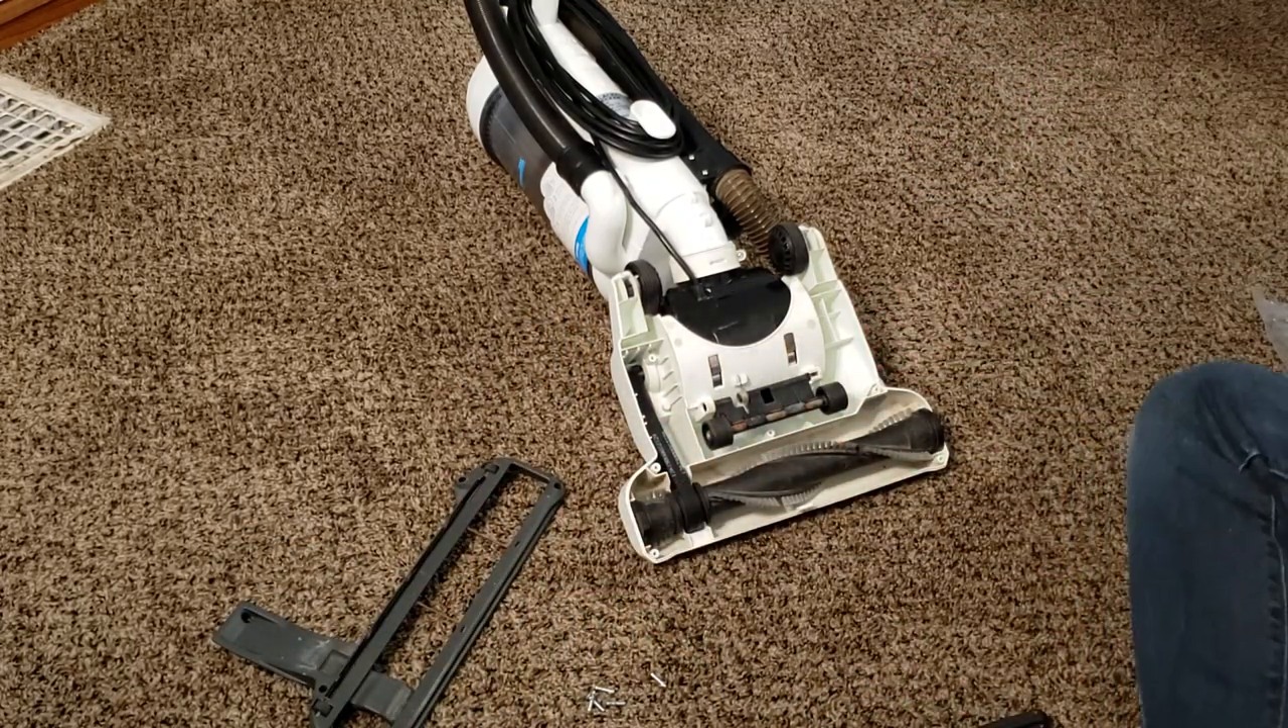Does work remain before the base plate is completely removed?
No.